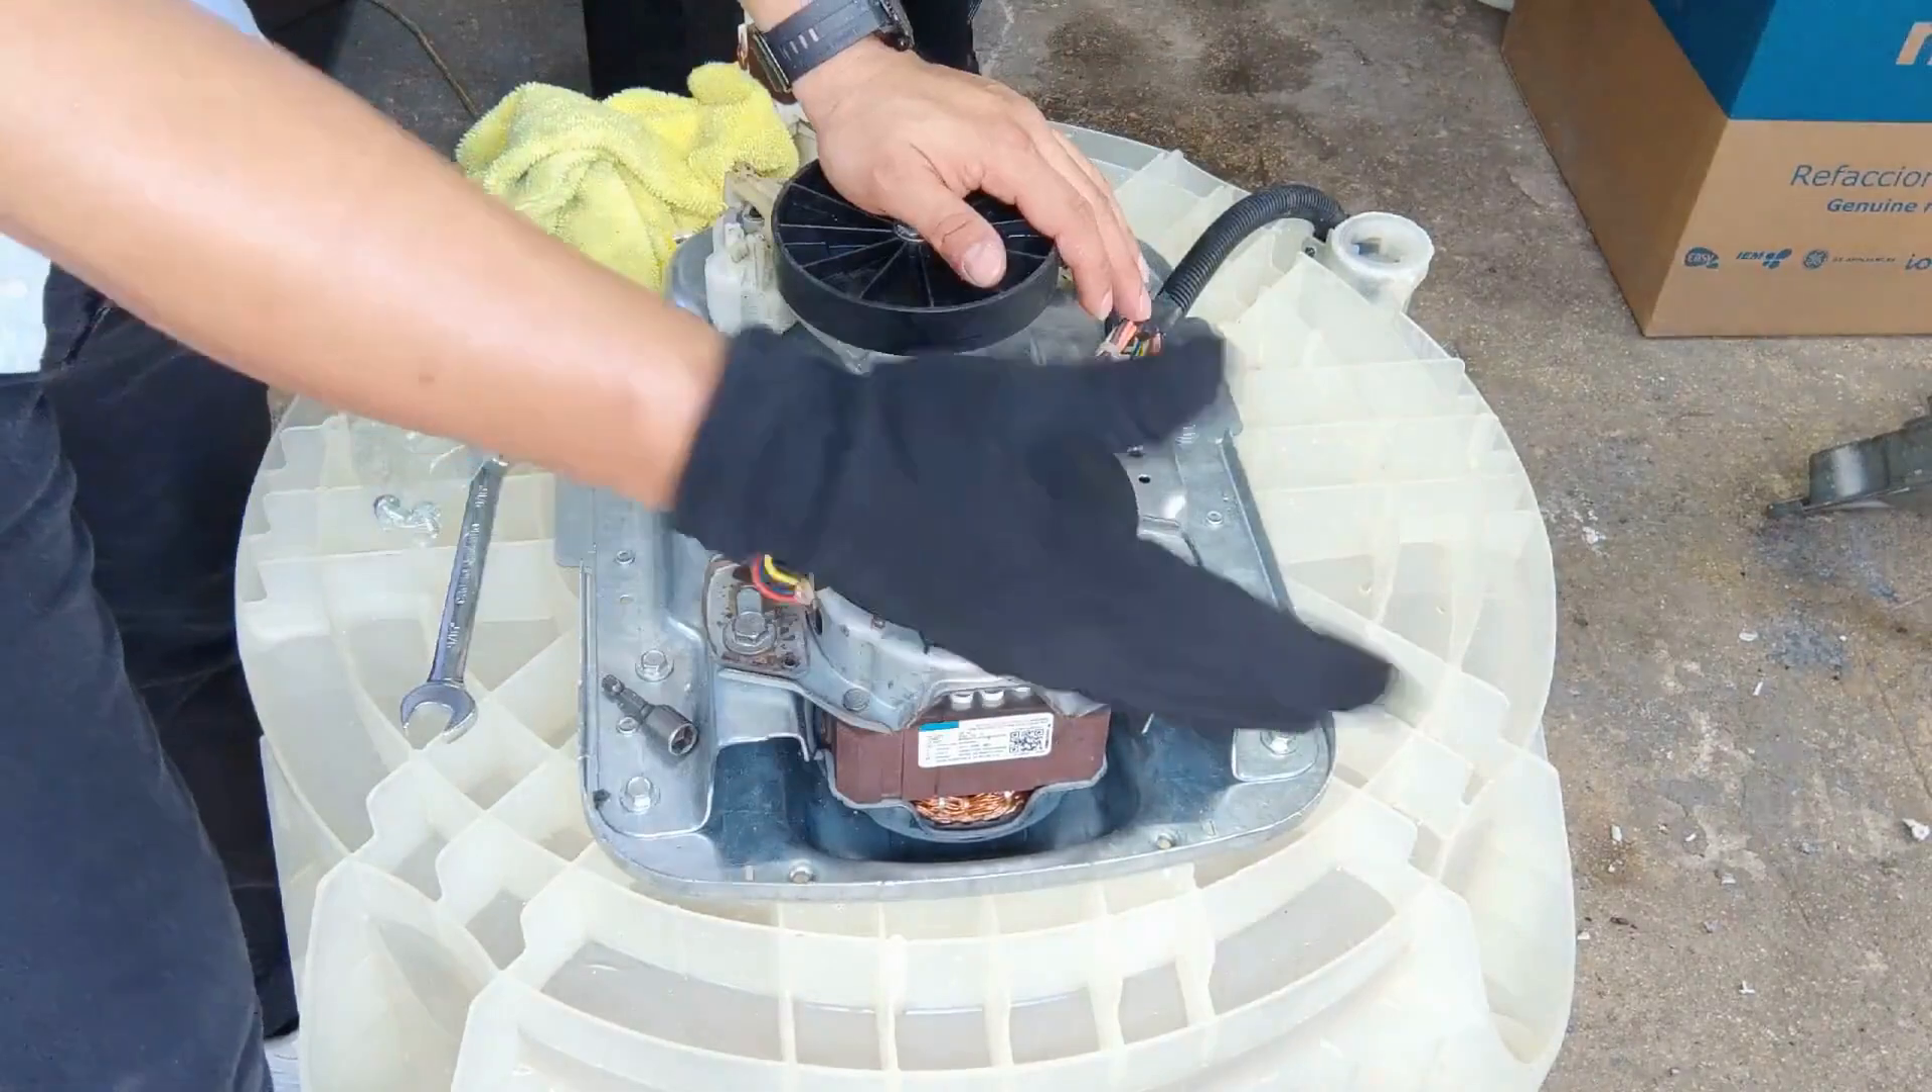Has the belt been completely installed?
No.